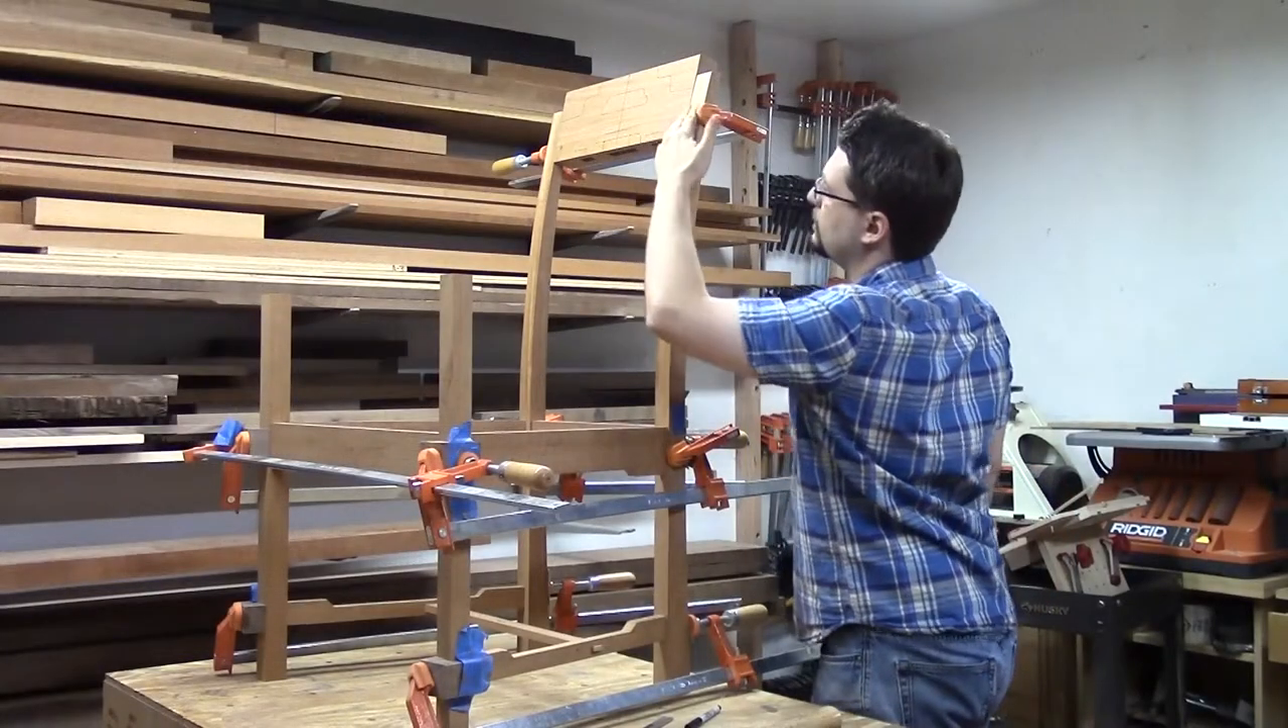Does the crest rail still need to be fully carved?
Yes.